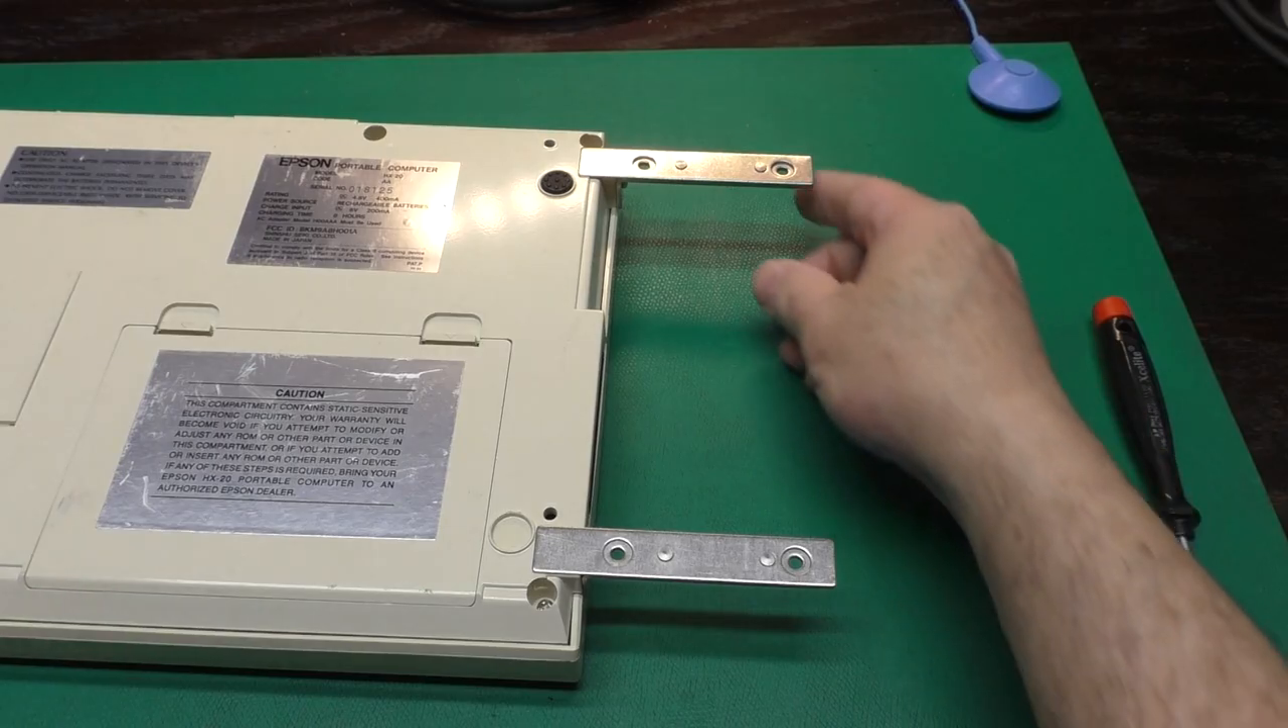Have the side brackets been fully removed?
No.